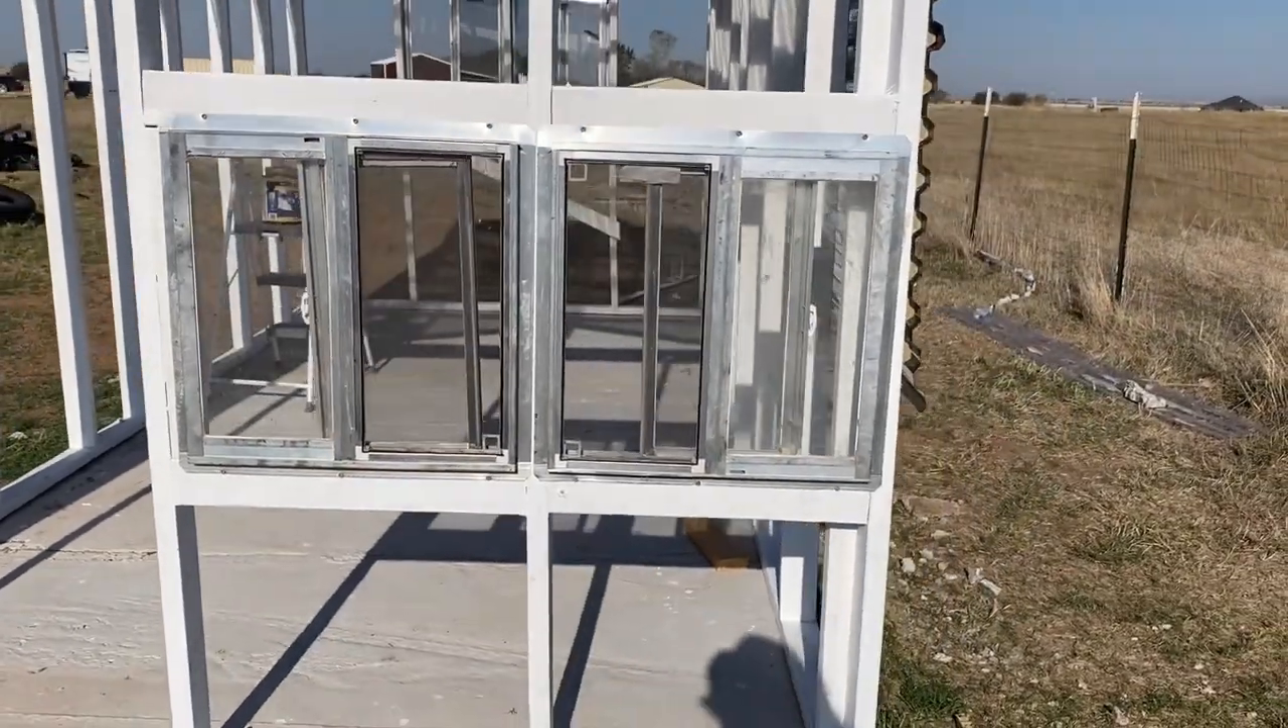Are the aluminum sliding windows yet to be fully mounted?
No.